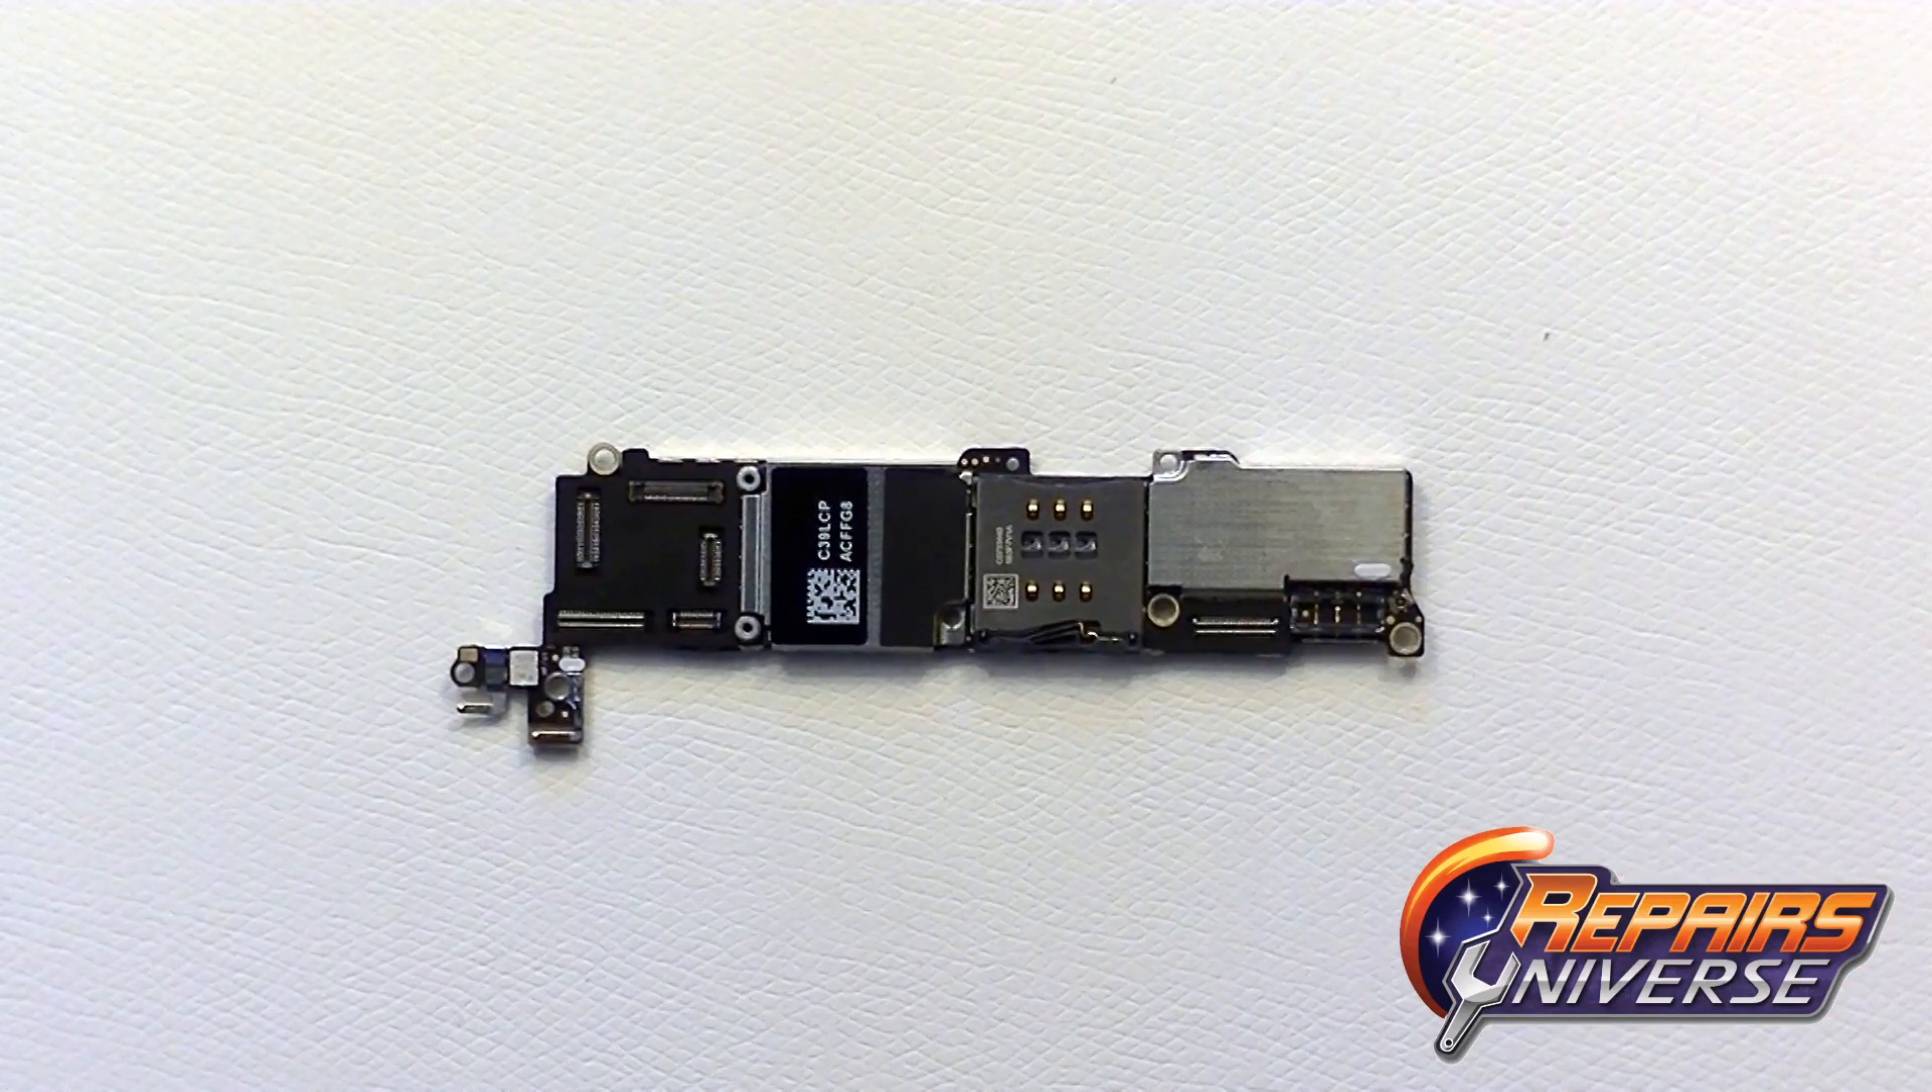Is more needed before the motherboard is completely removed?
No.